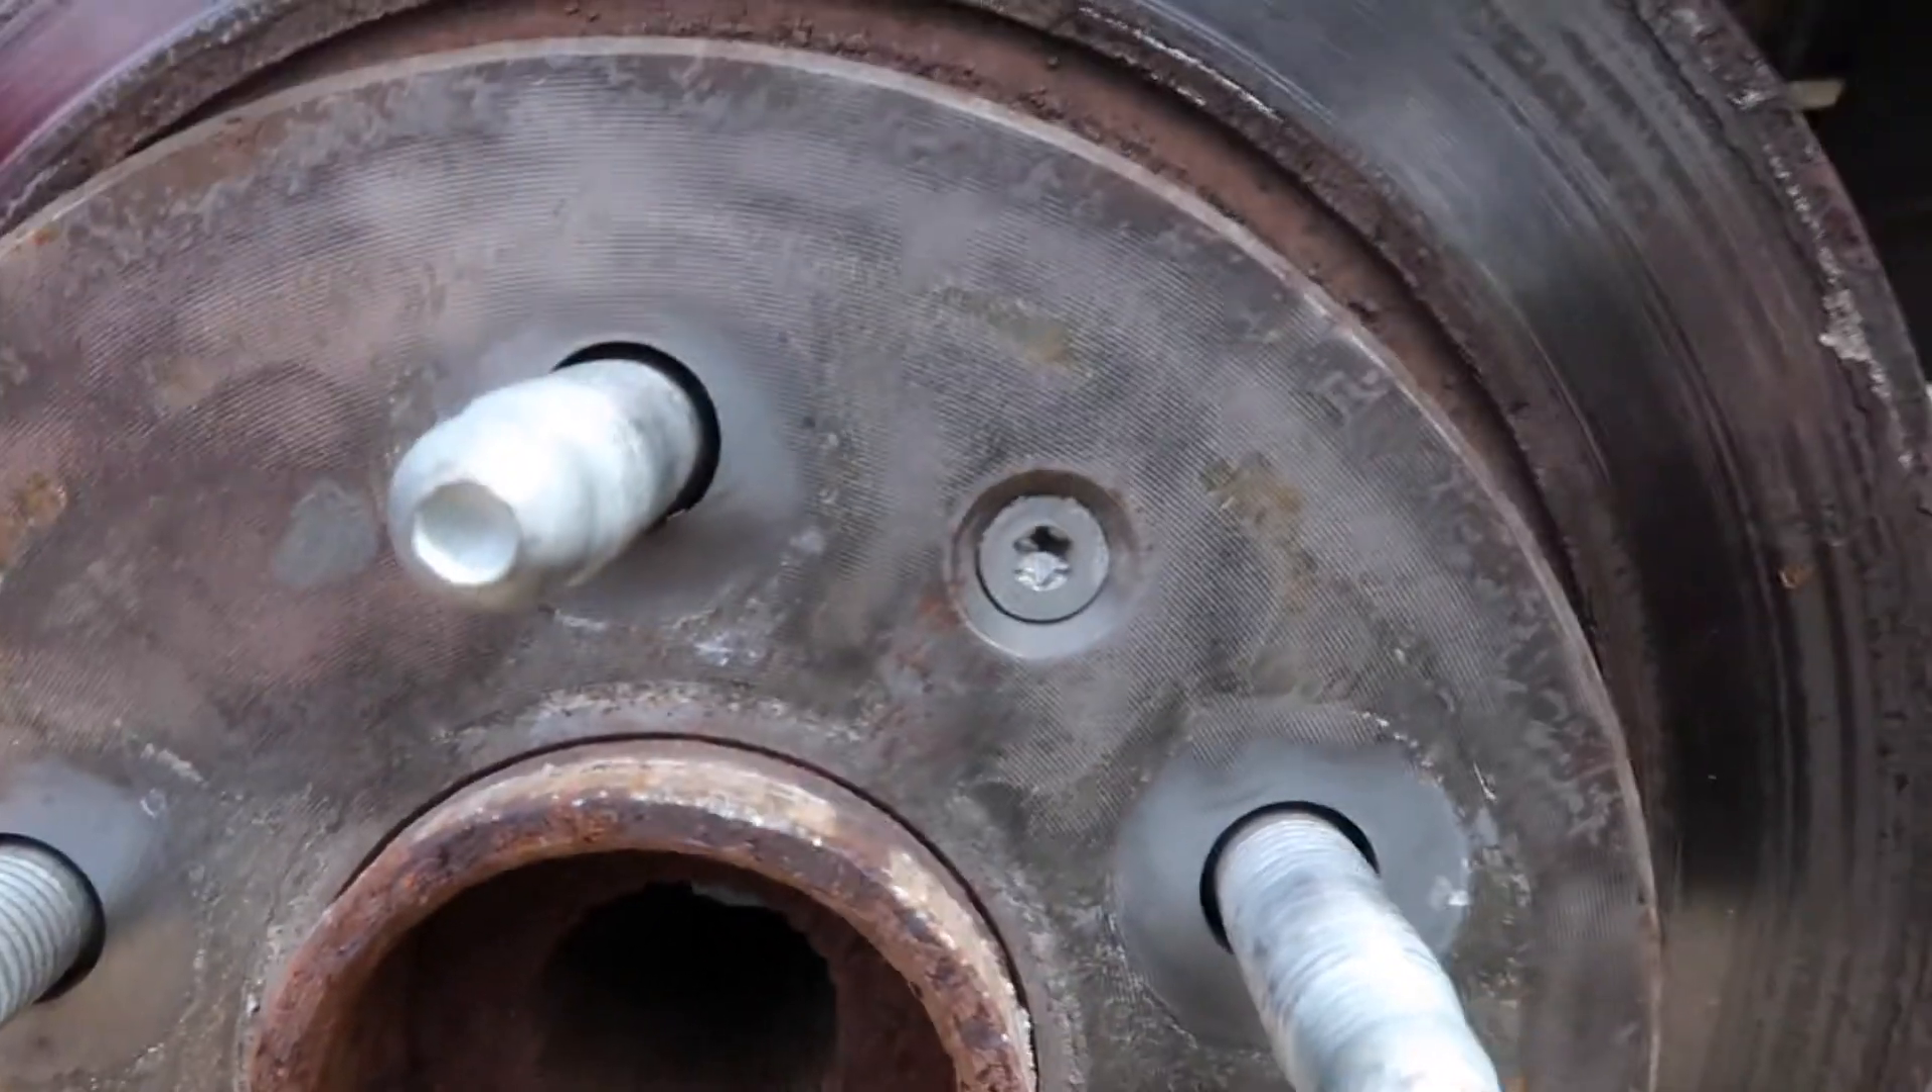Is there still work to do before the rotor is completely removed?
Yes.